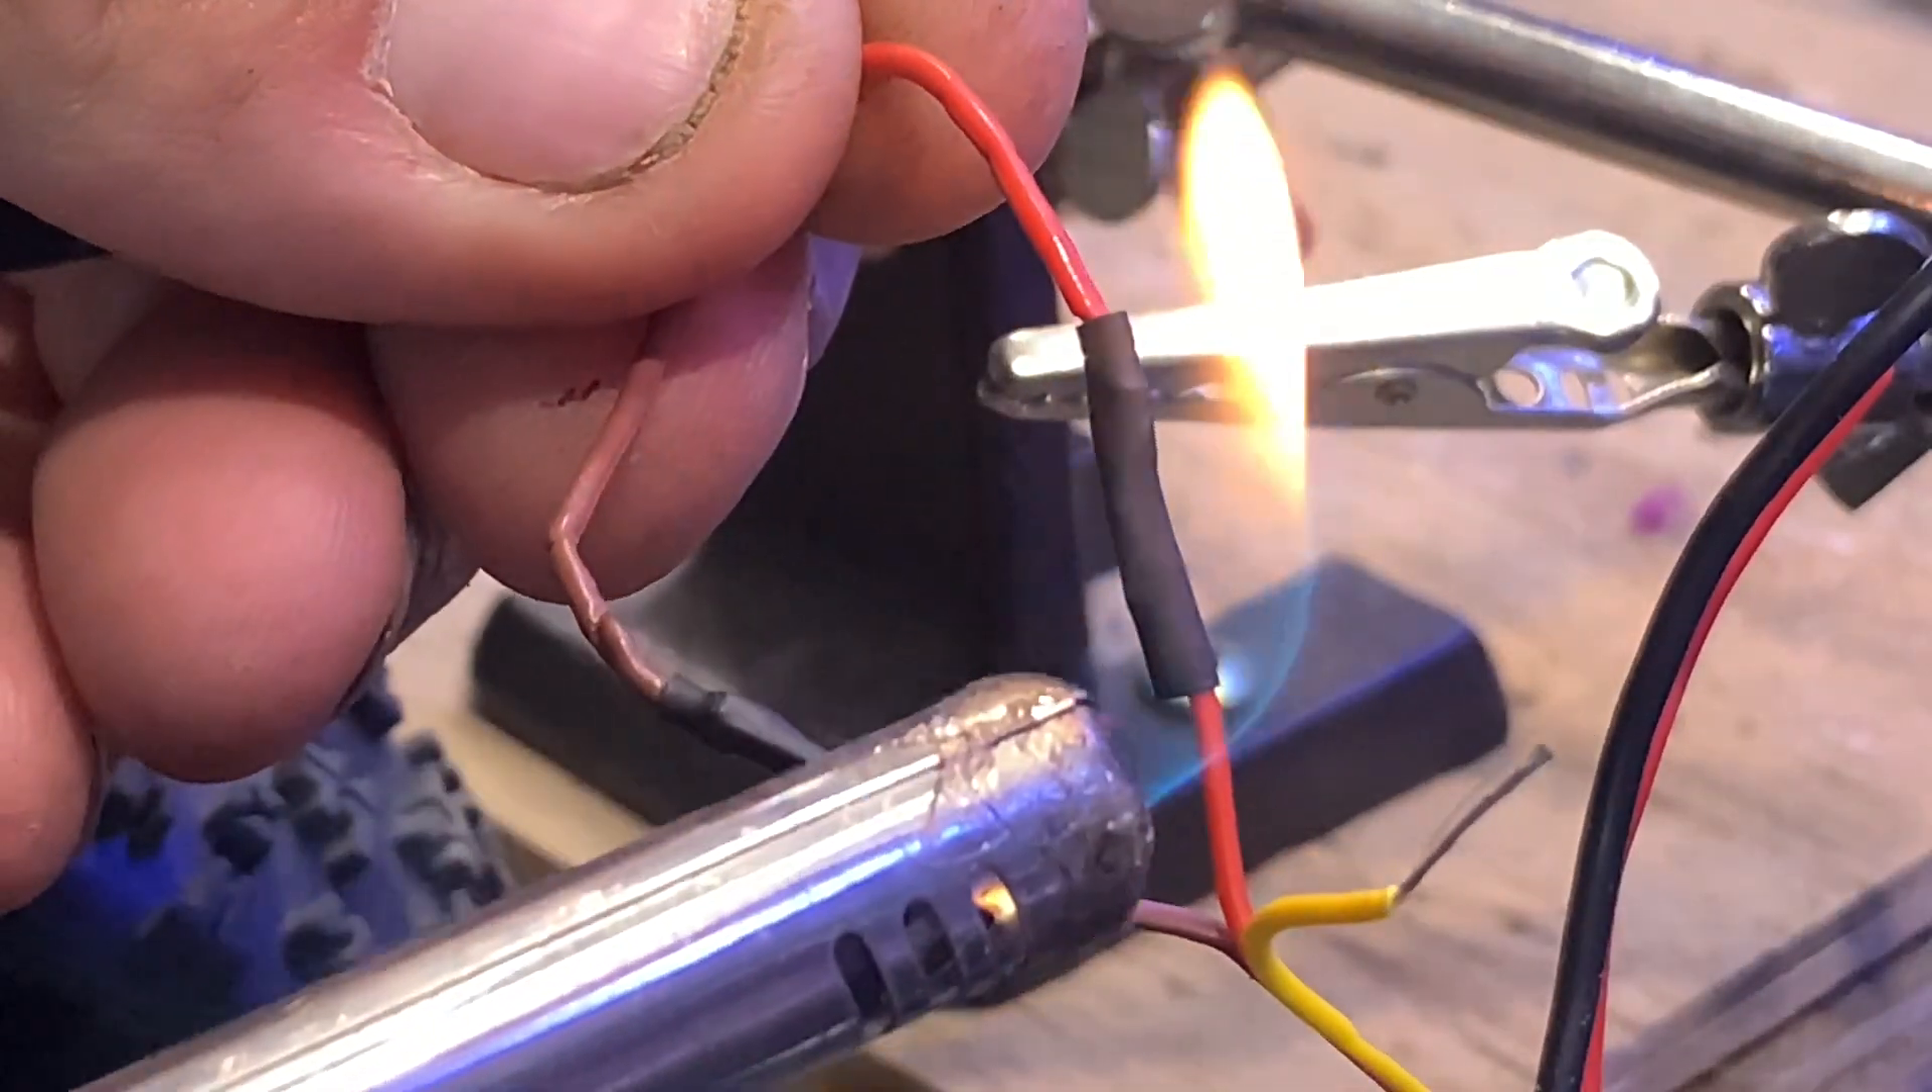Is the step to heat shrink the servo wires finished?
No.